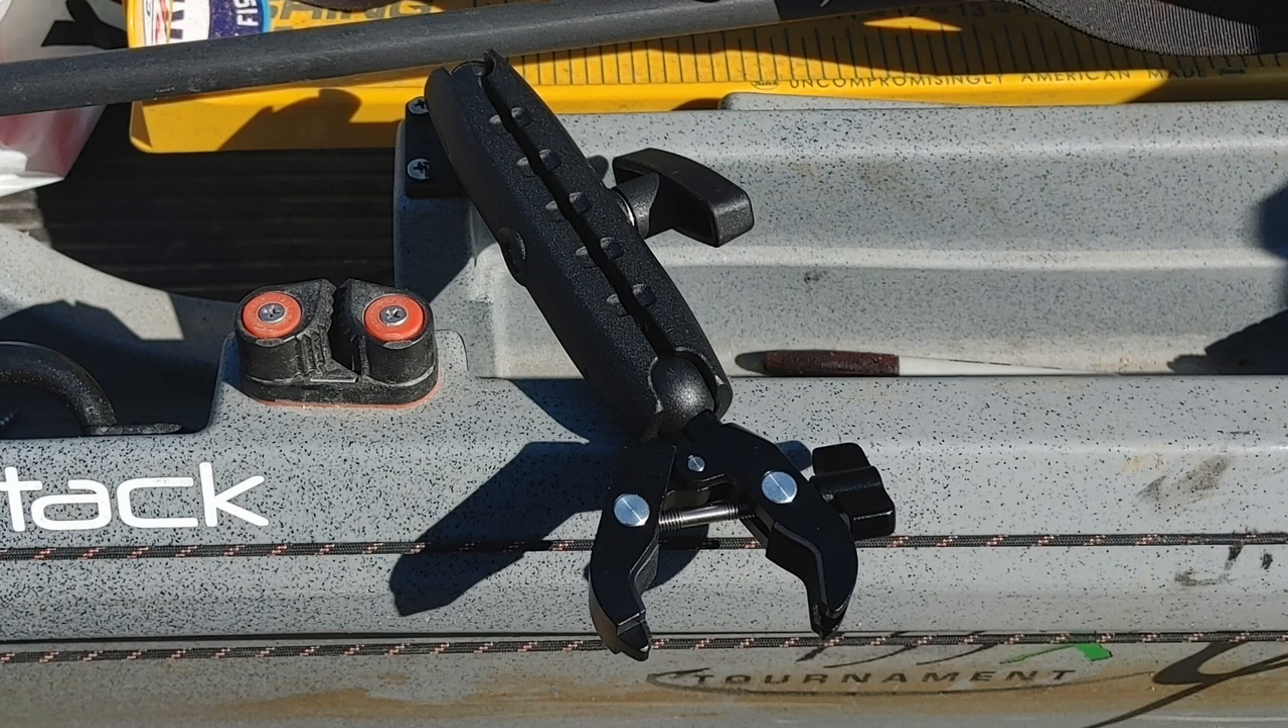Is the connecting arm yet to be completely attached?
No.